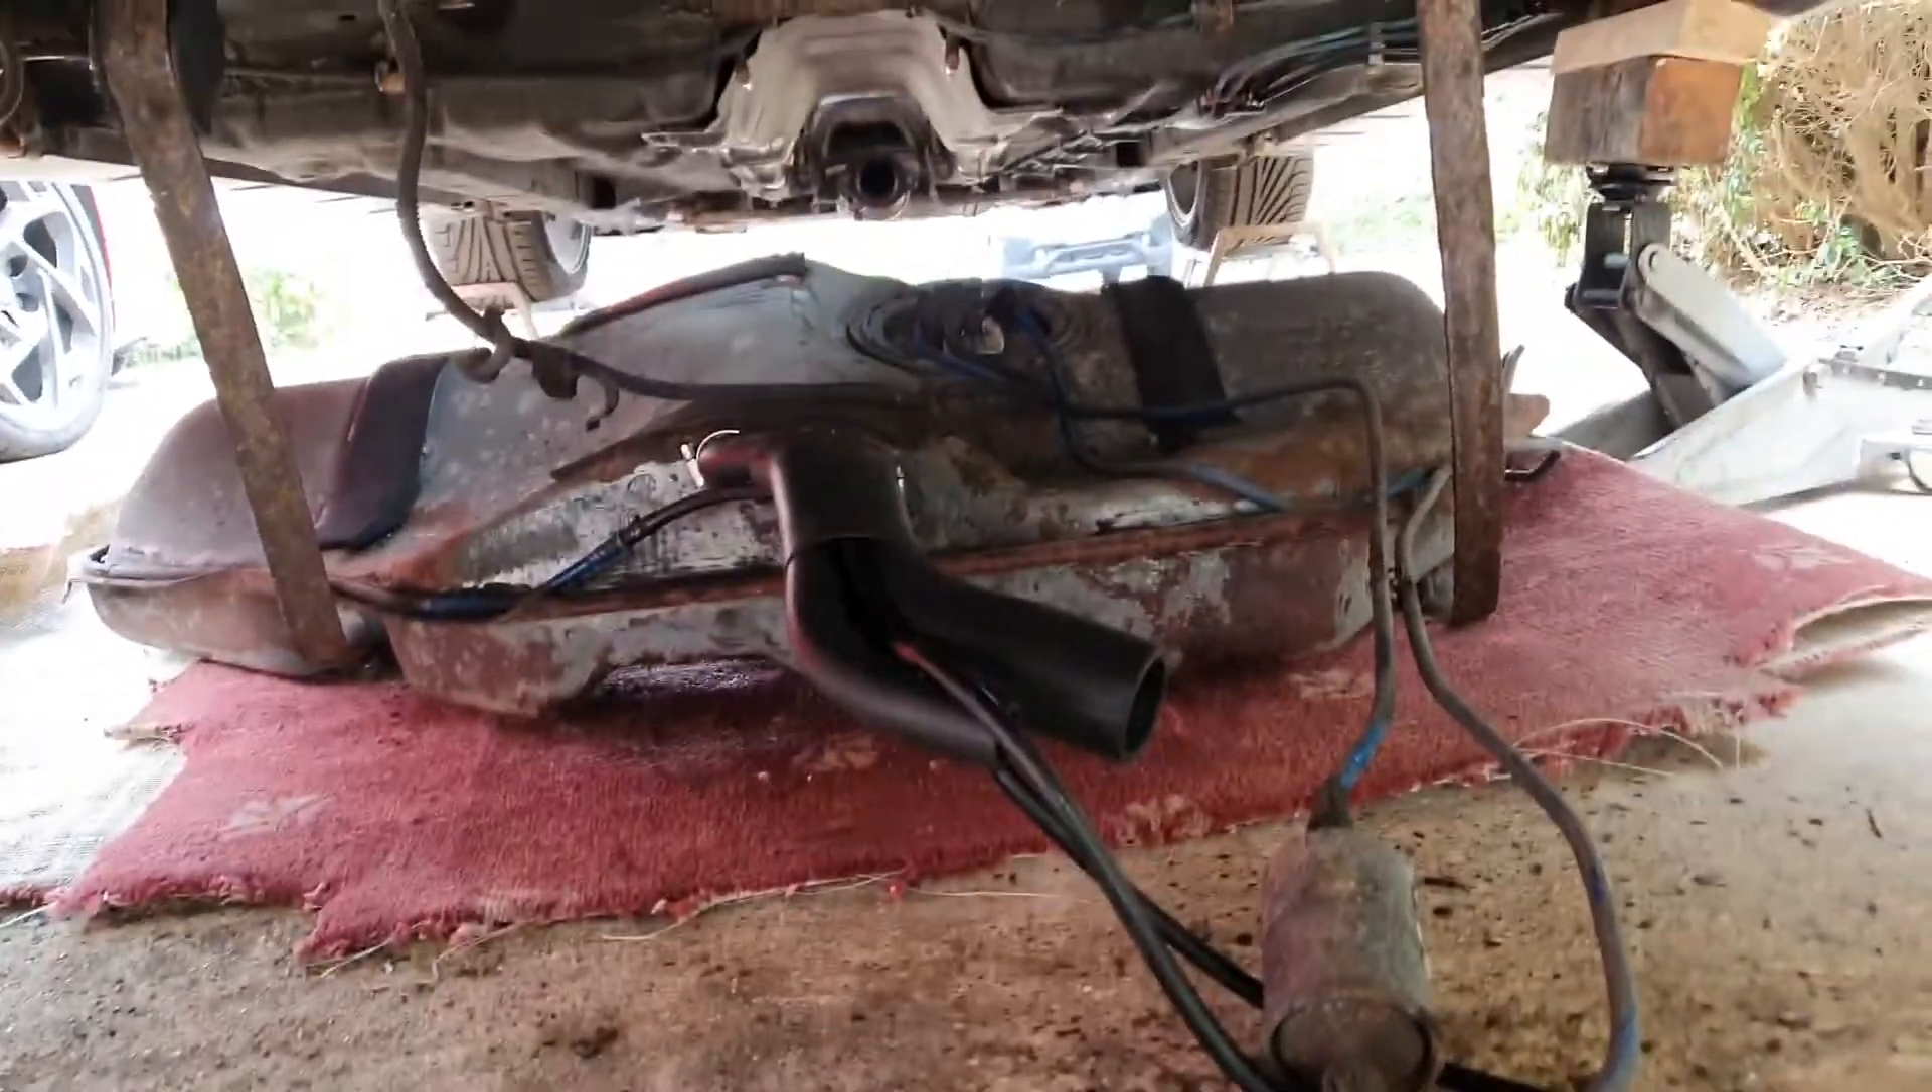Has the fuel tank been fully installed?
No.